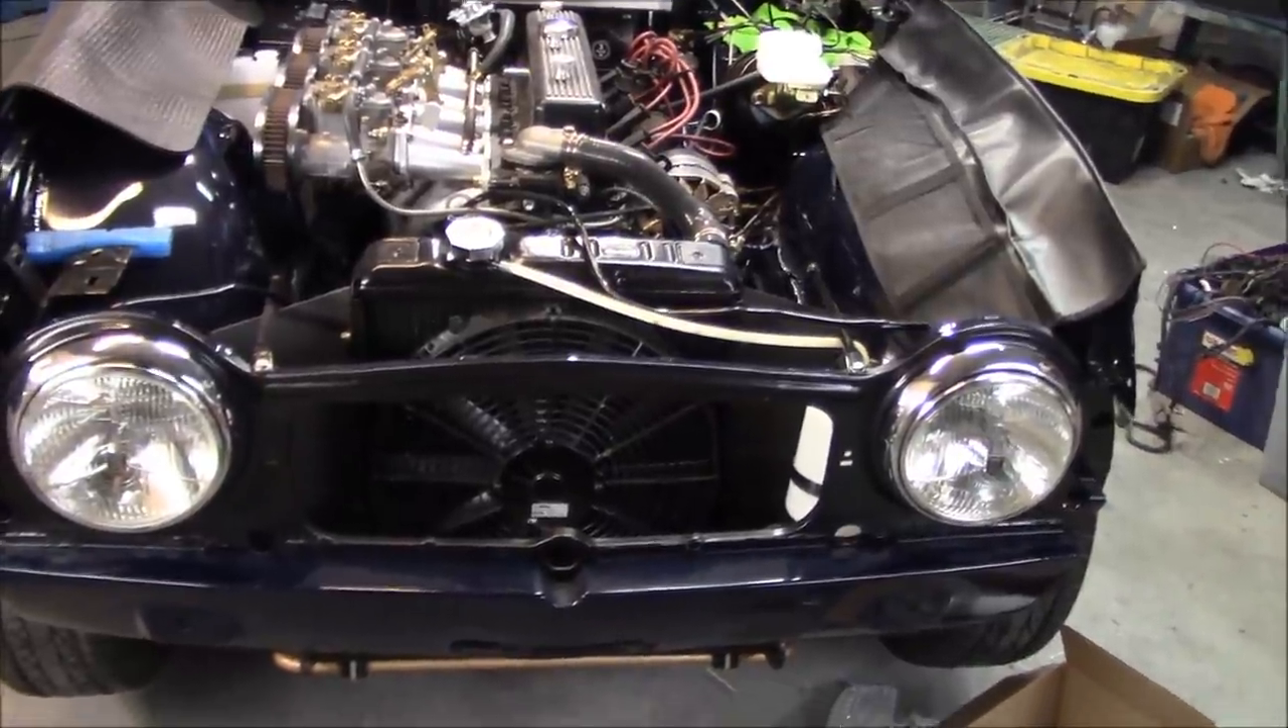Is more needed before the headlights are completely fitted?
No.